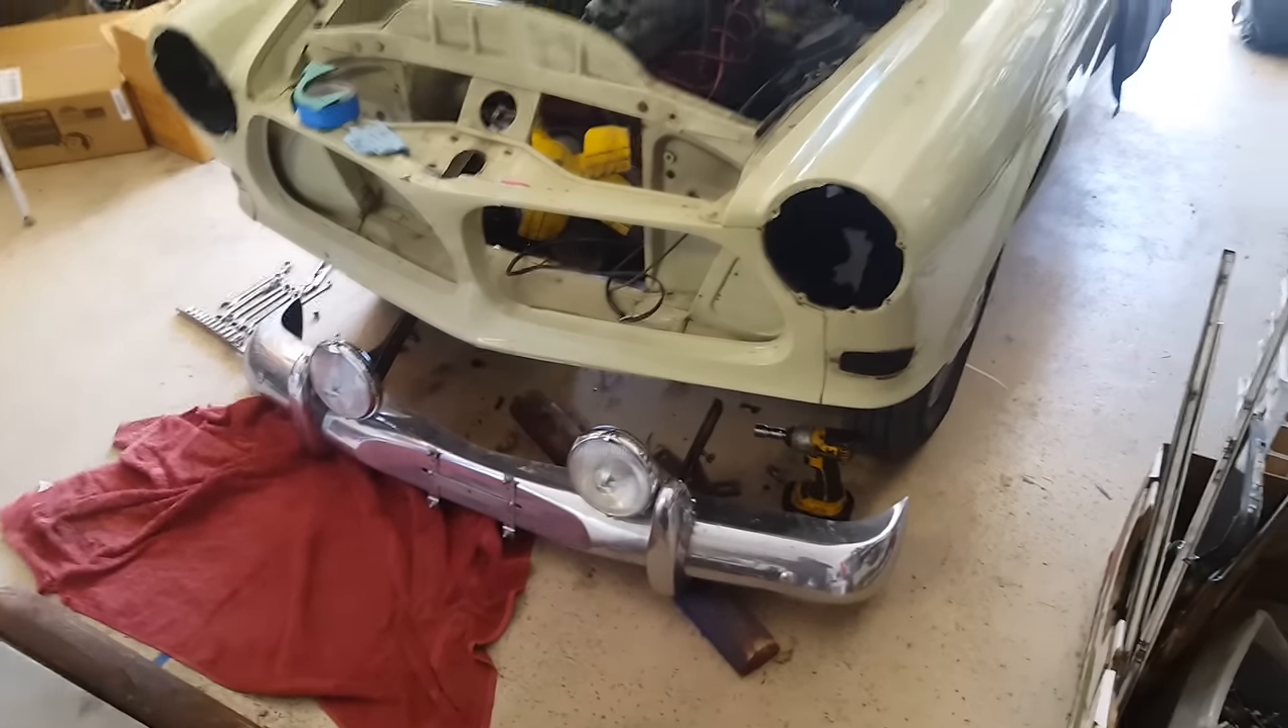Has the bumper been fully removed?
Yes.